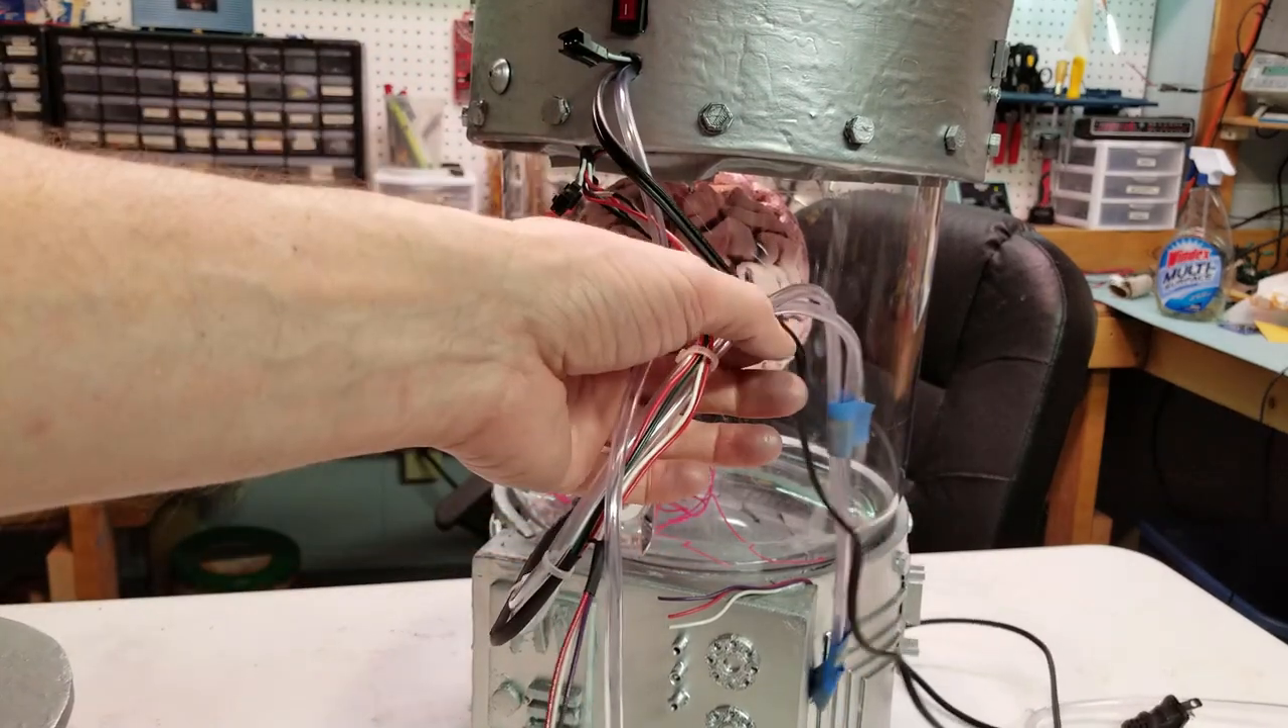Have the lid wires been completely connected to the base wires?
No.